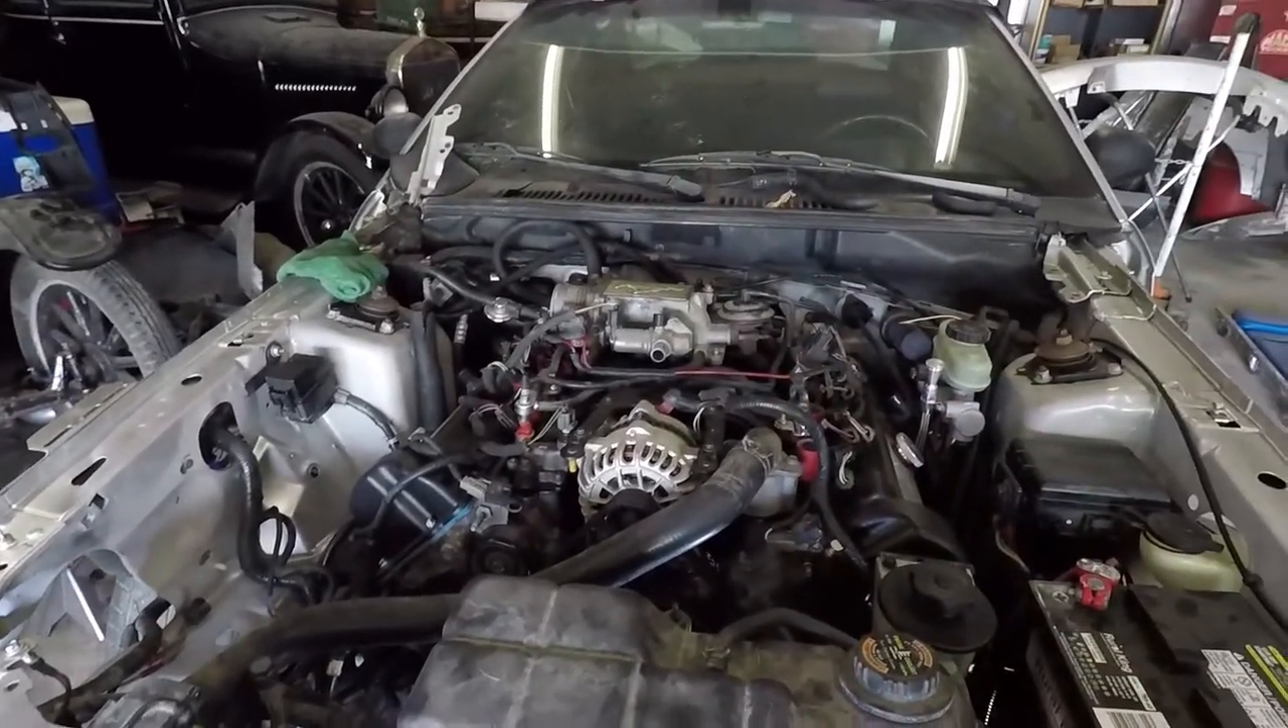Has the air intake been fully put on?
No.